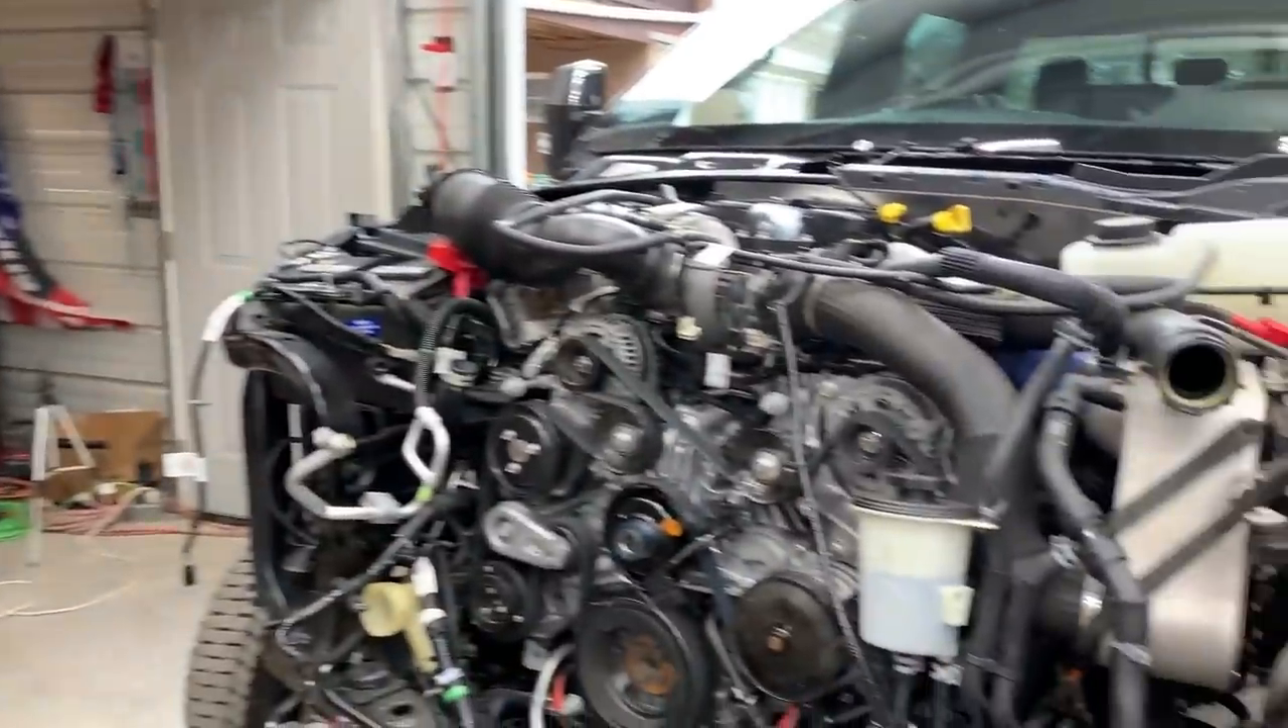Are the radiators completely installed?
No.